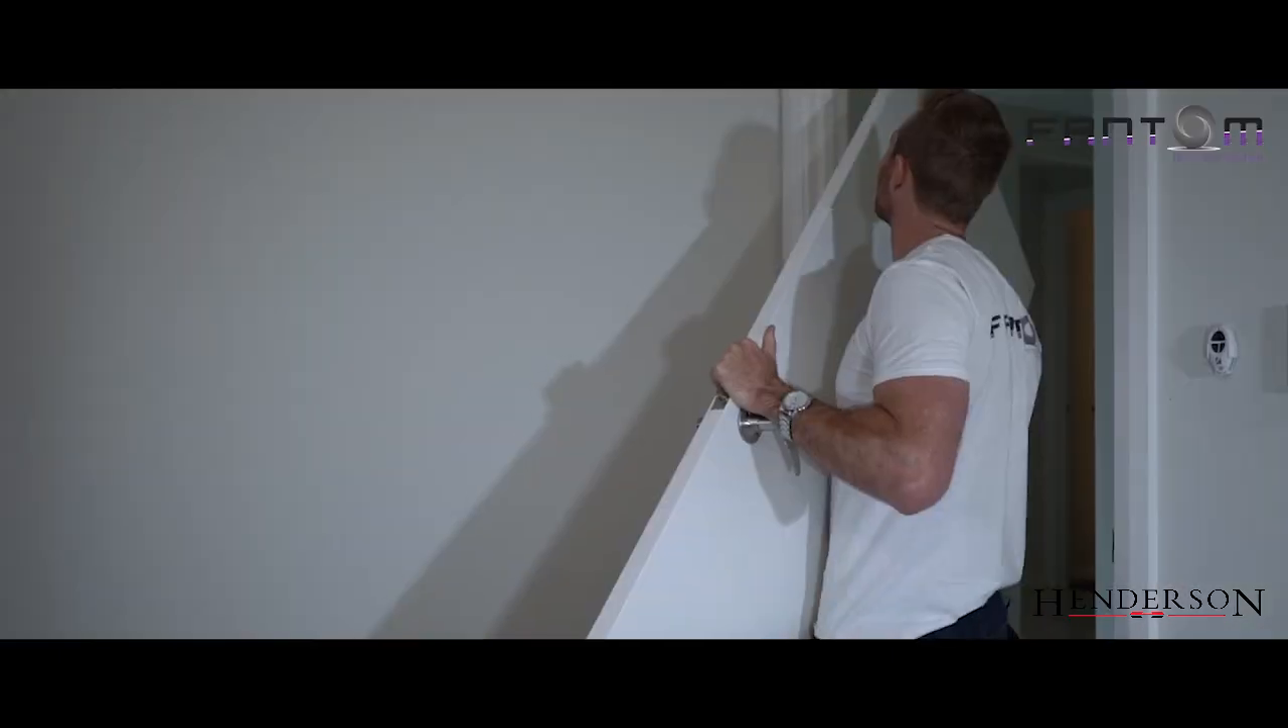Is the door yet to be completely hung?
Yes.